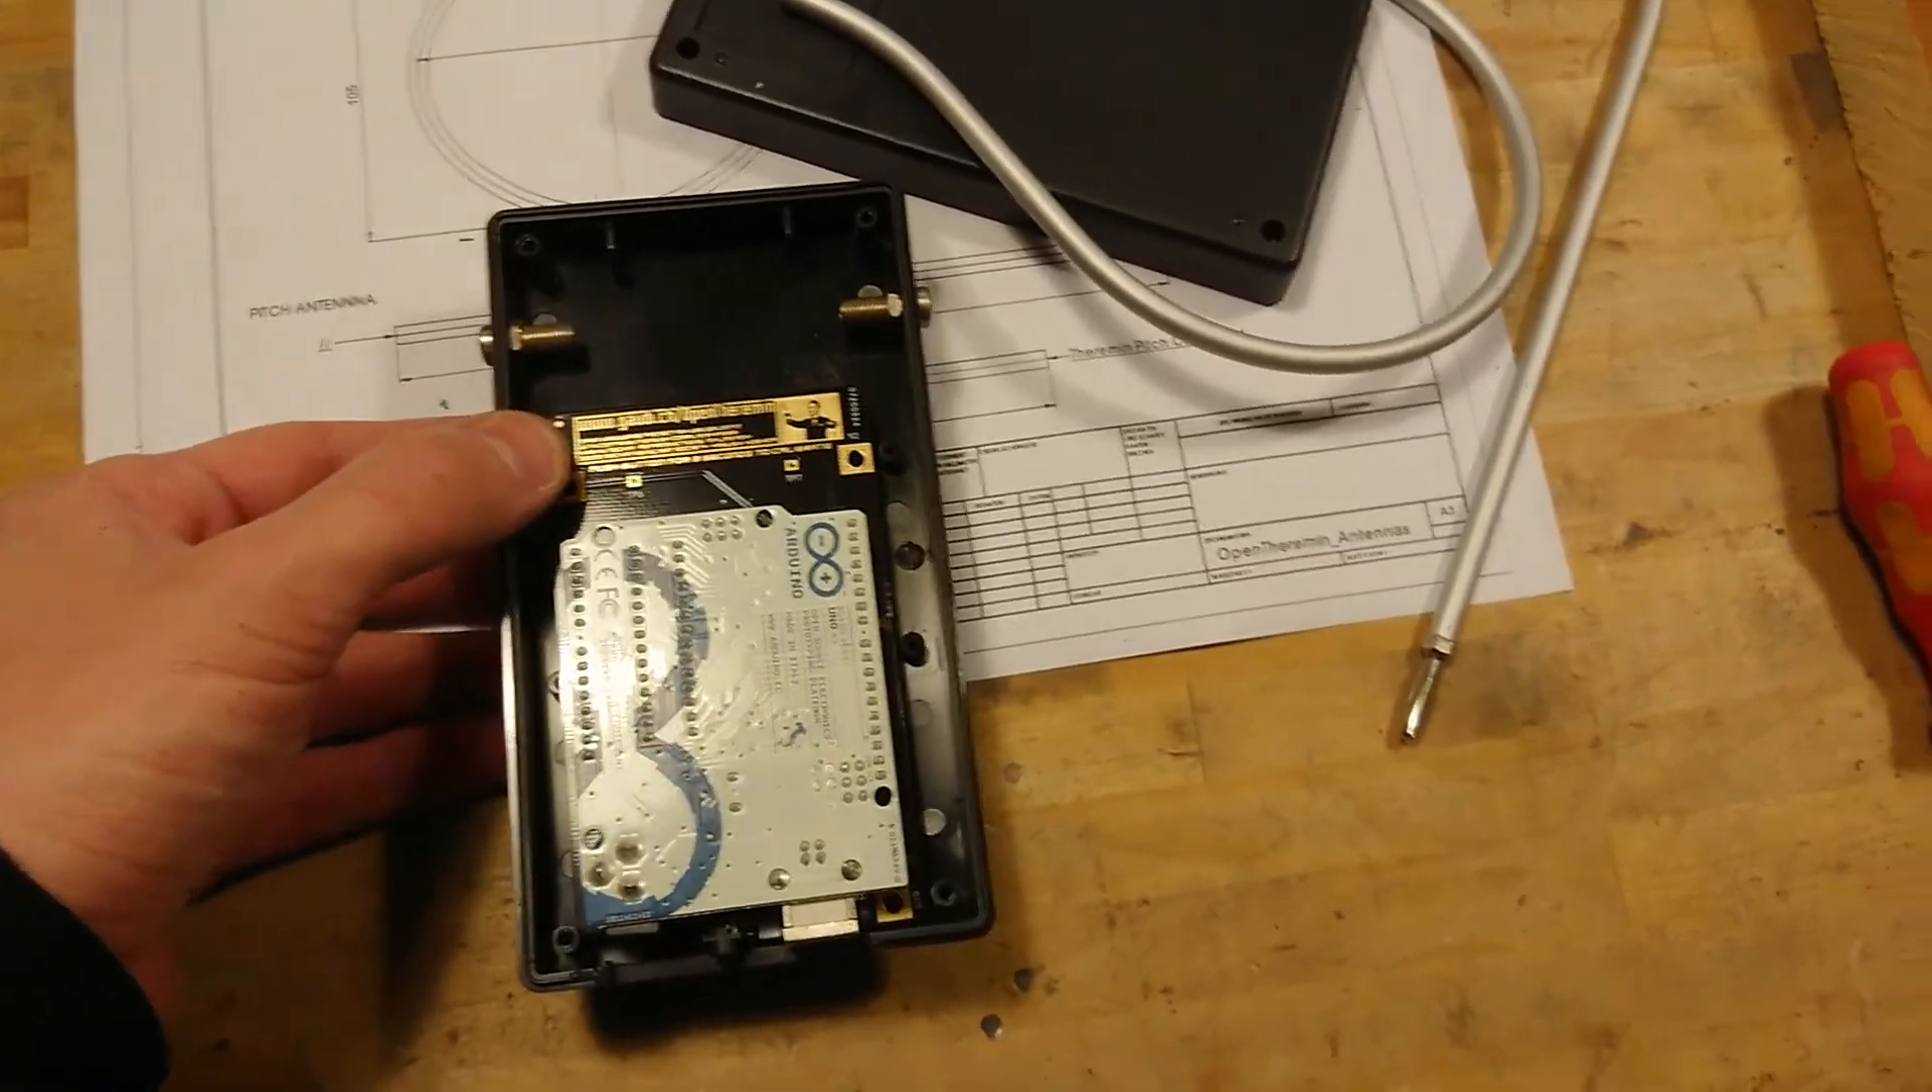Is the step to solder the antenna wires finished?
No.